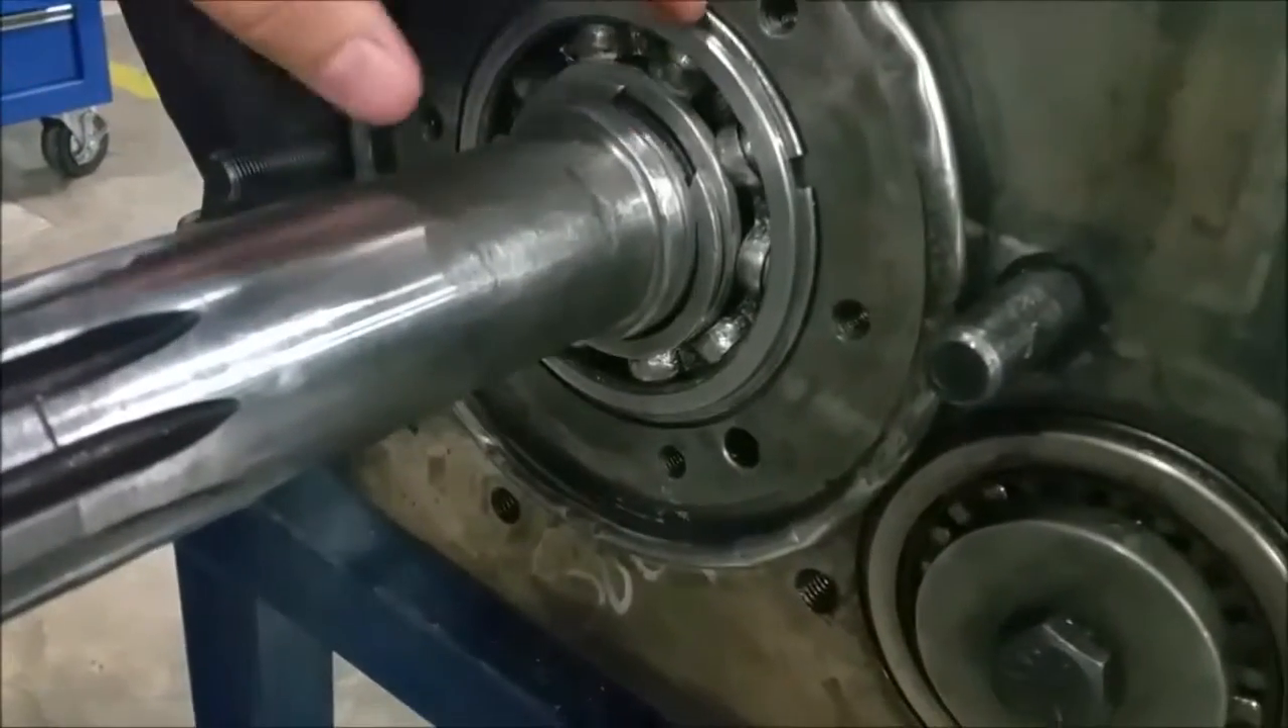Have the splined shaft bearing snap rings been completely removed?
No.